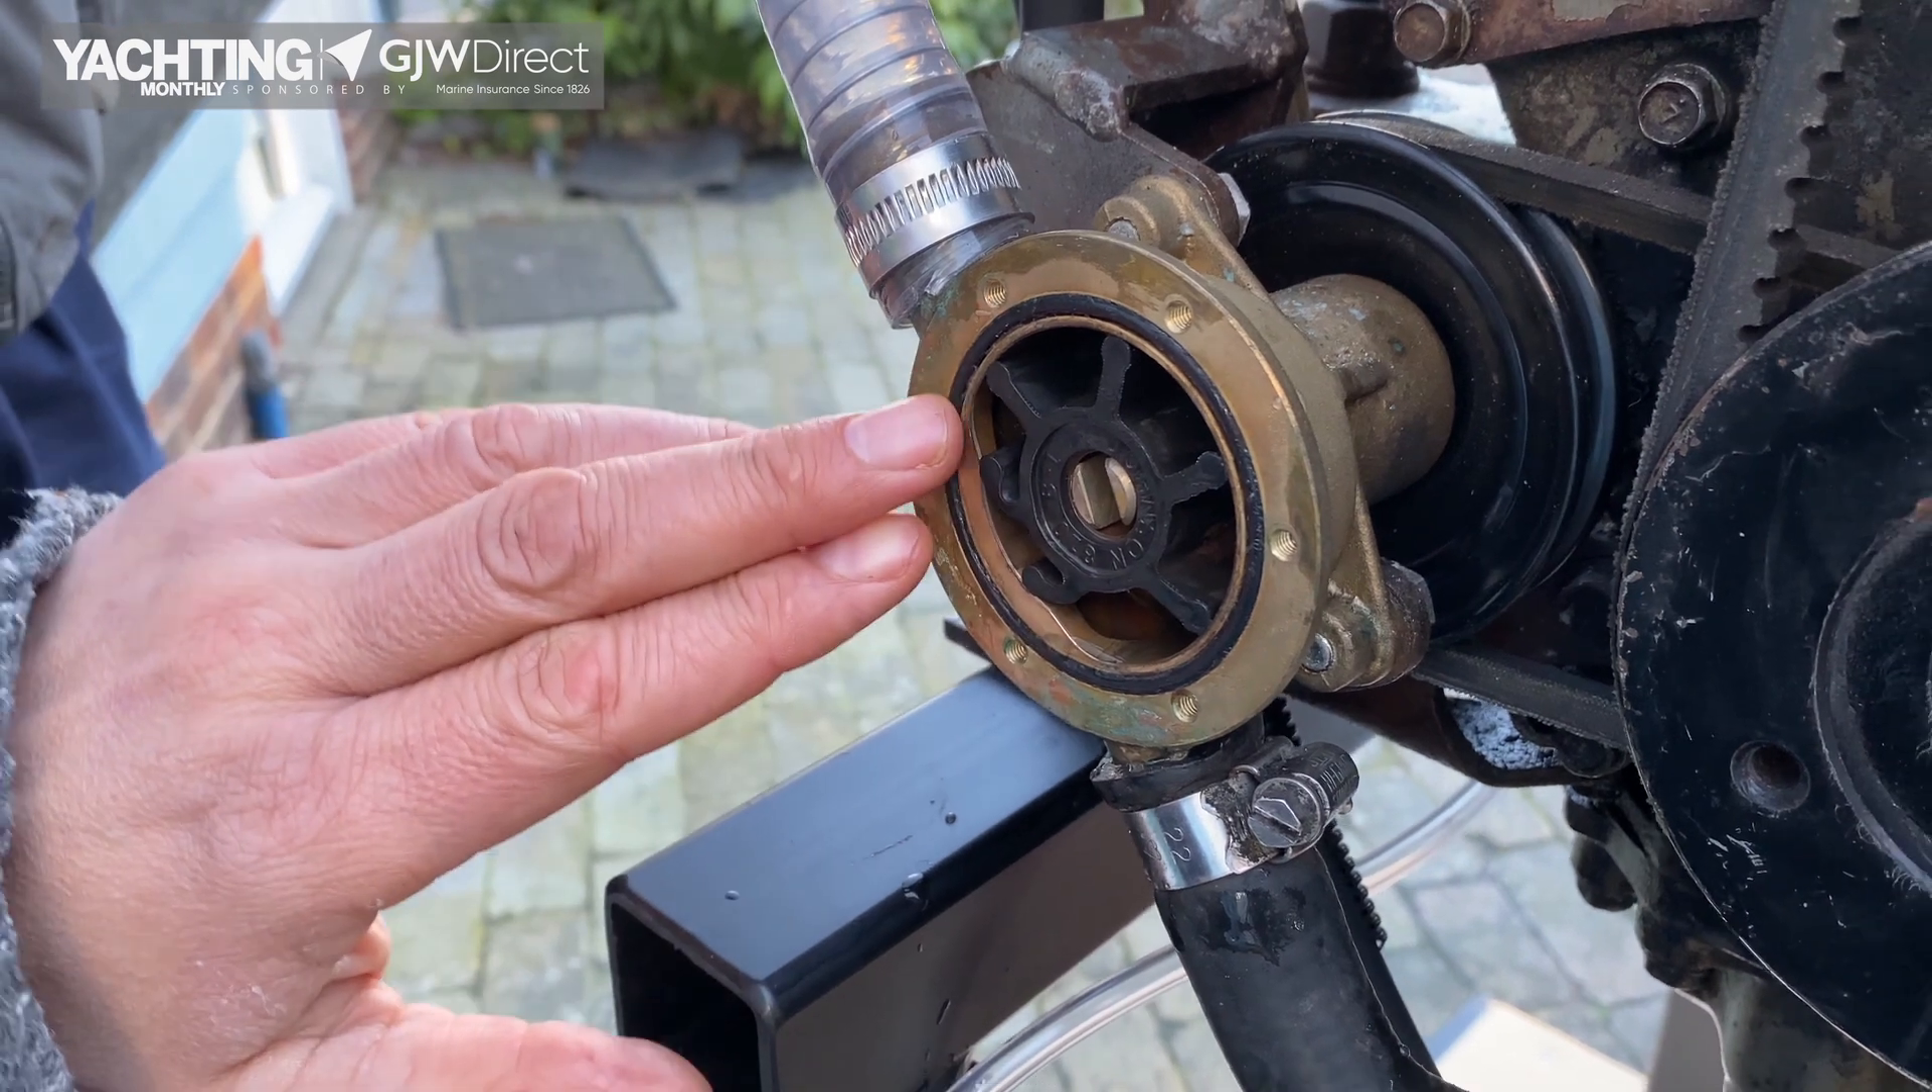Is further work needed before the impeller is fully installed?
No.